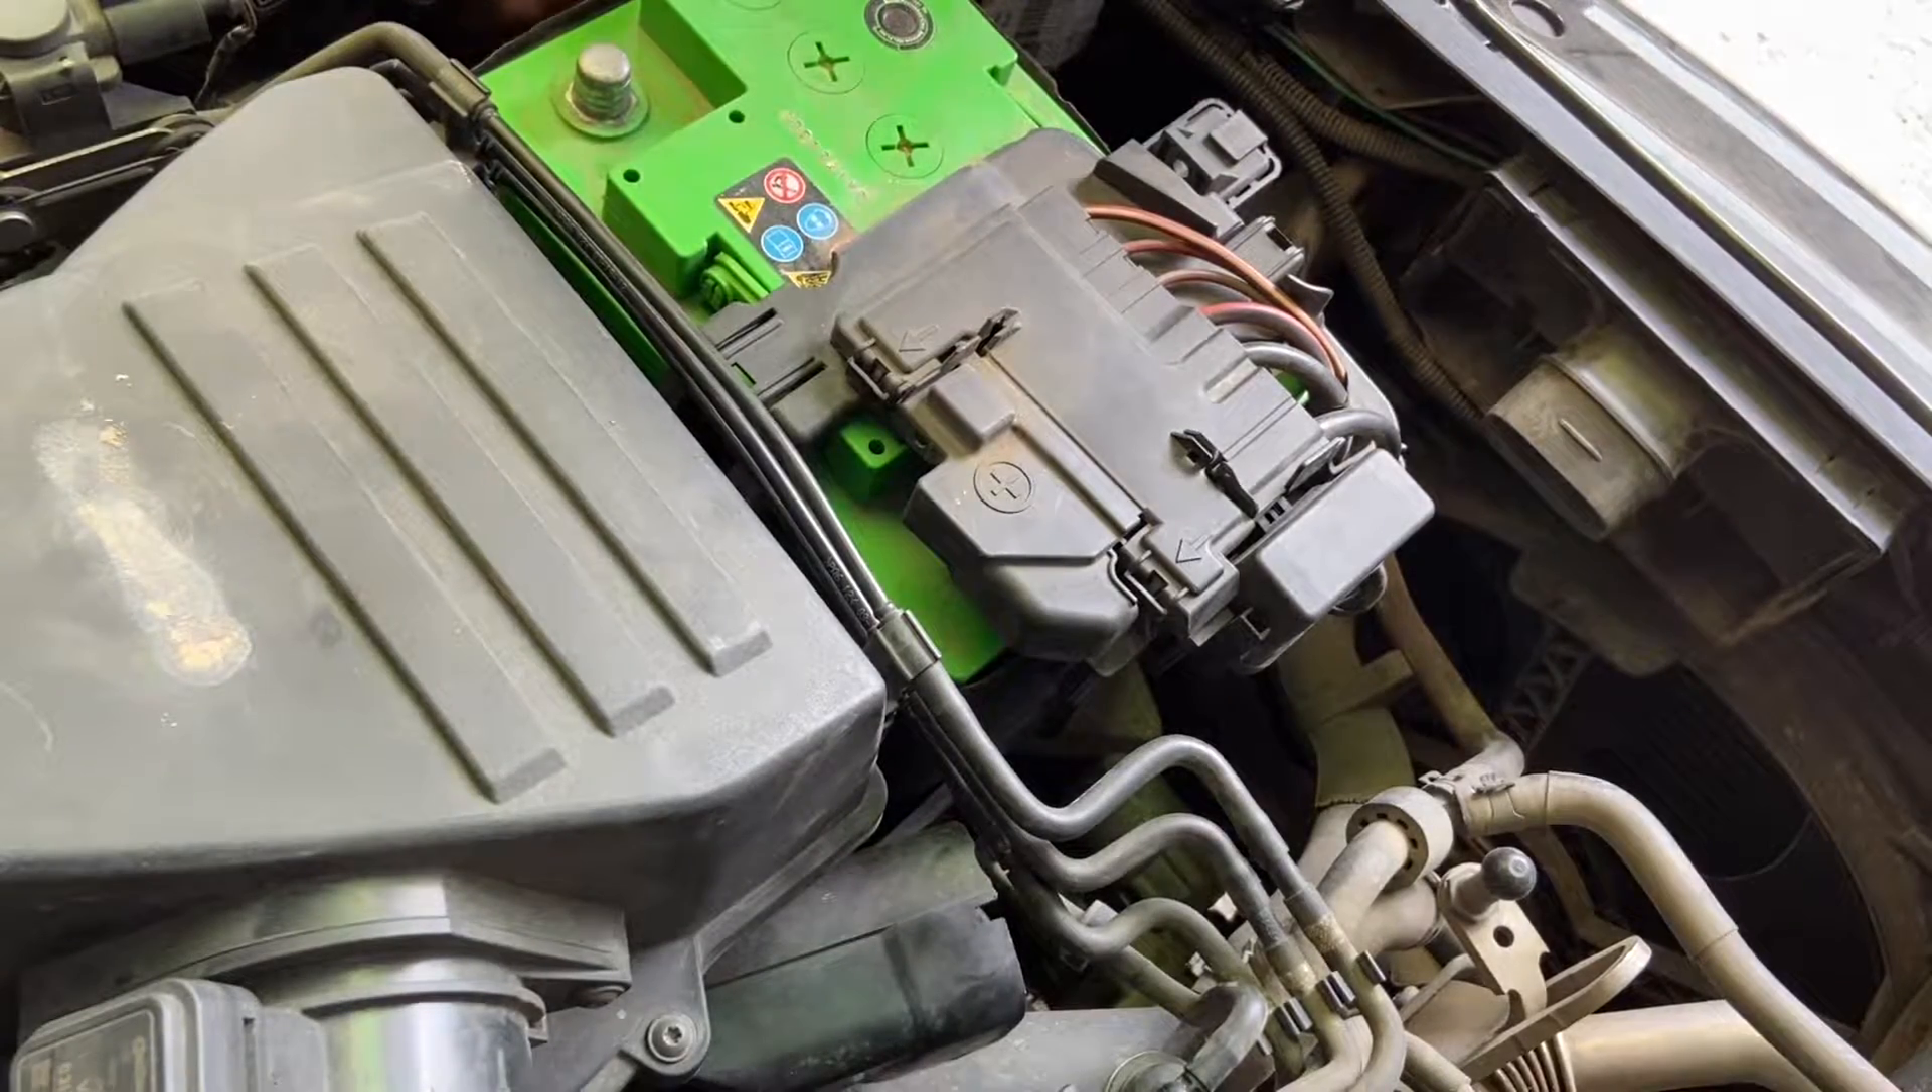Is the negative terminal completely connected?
No.